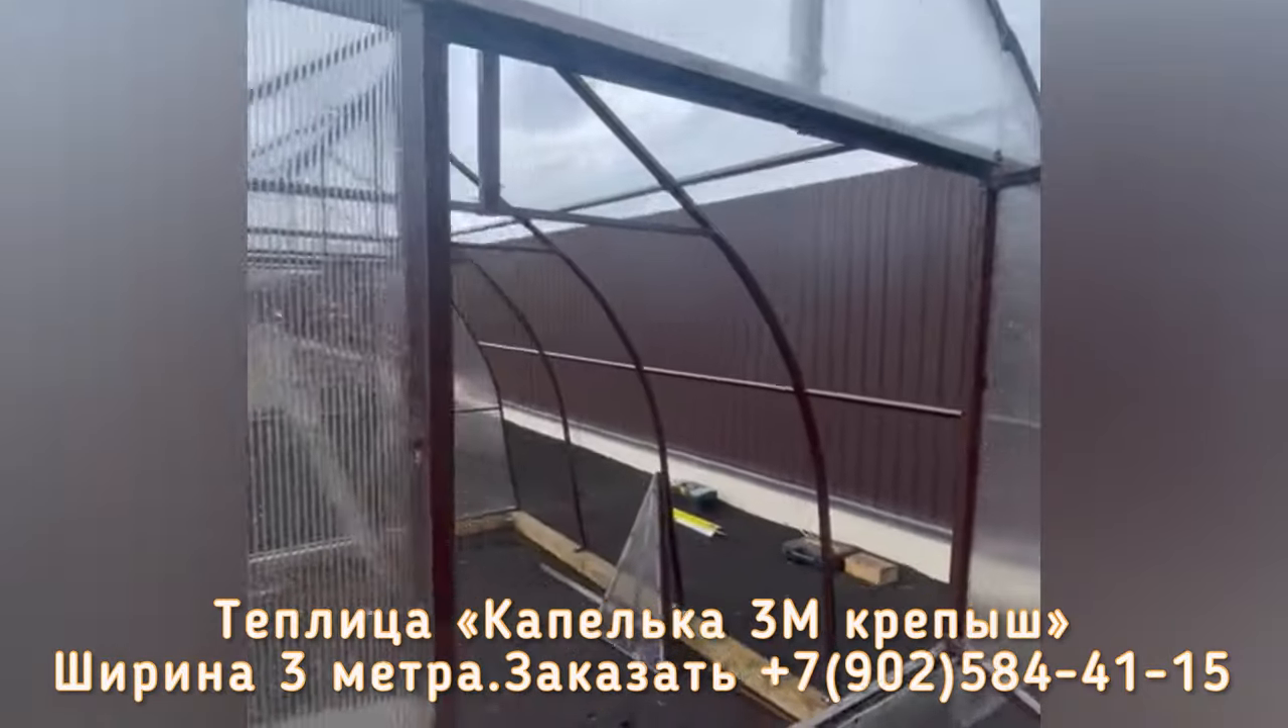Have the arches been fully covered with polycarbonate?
No.